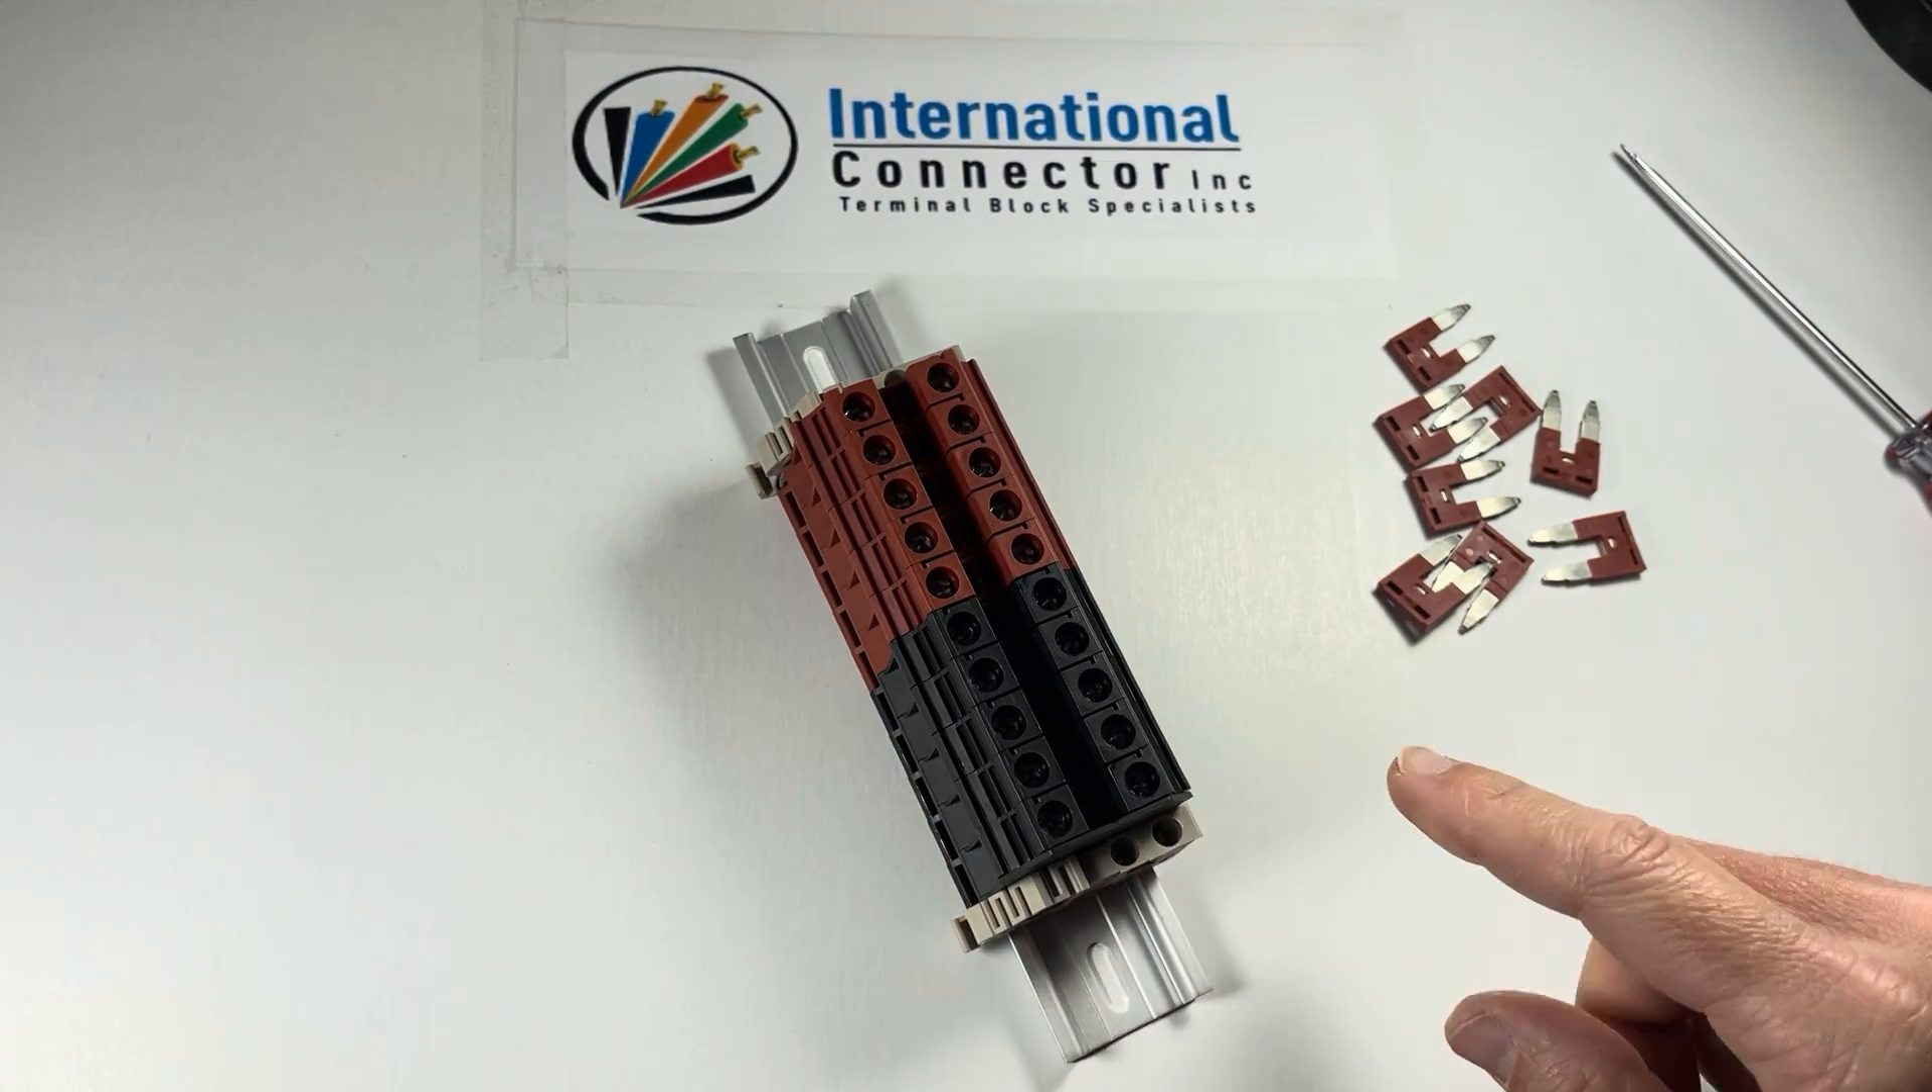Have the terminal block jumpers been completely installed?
No.